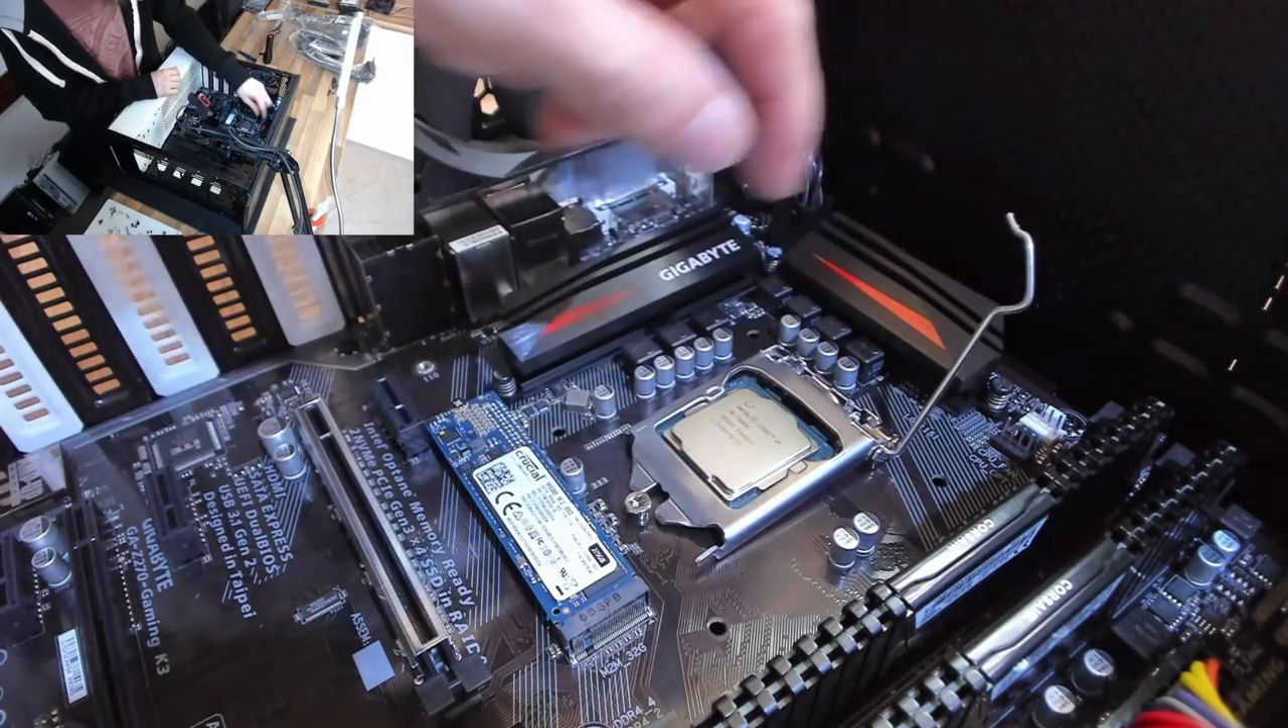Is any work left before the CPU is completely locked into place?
Yes.